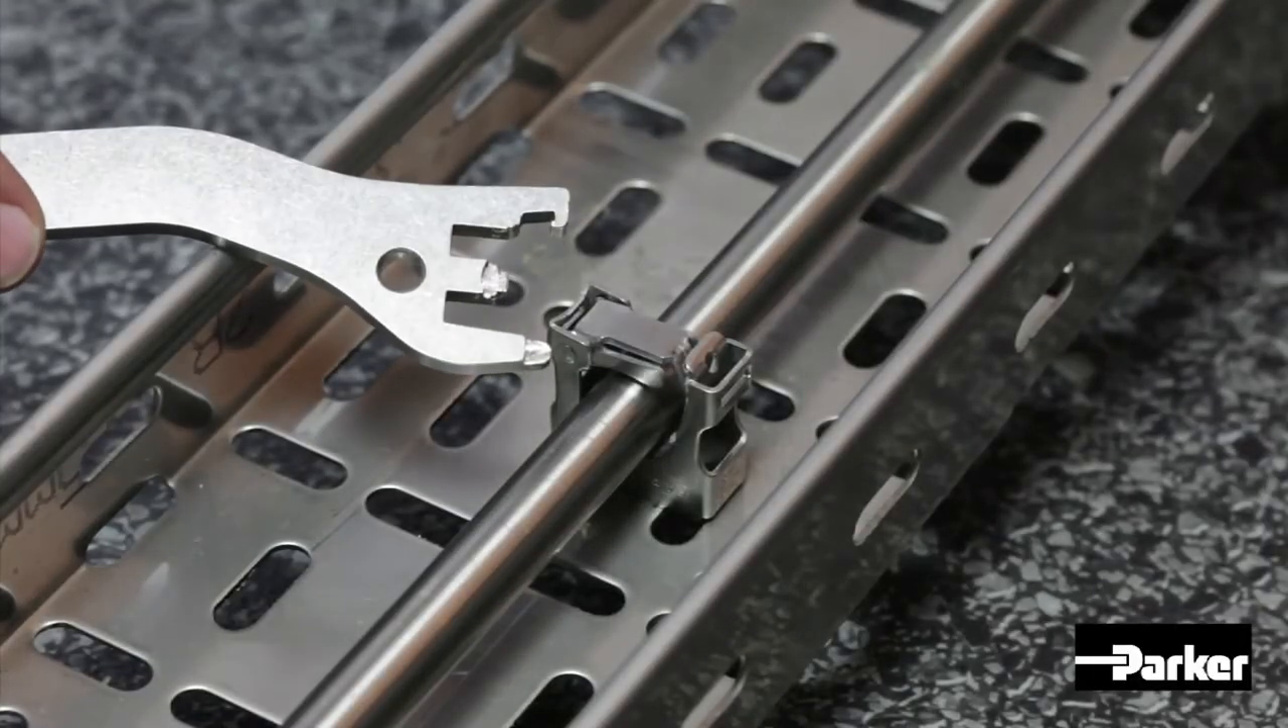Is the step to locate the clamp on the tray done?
Yes.